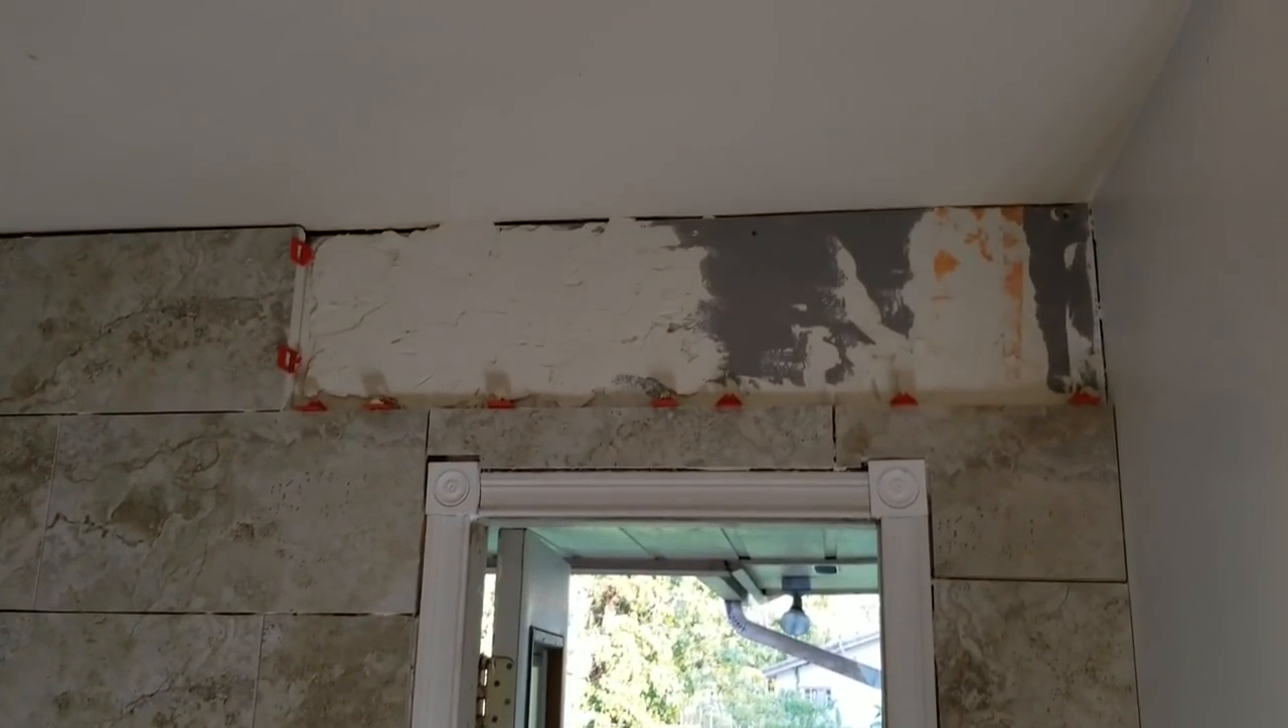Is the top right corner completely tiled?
No.